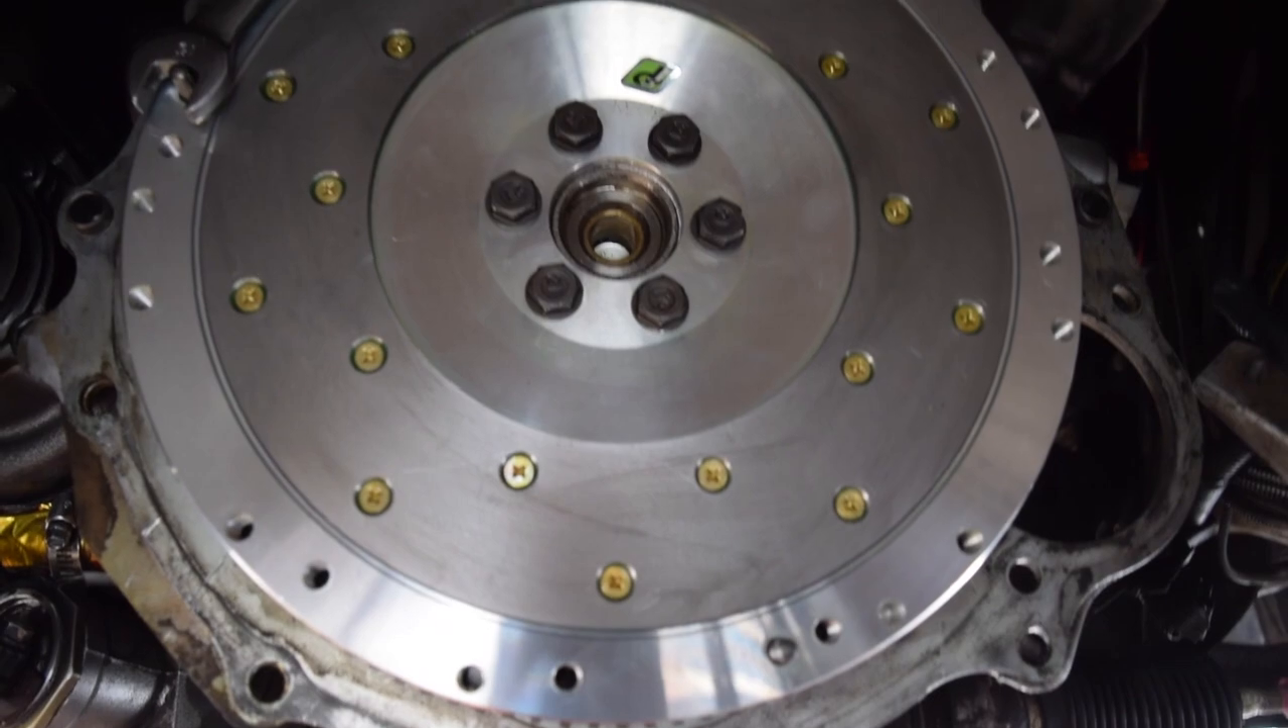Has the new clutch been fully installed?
No.